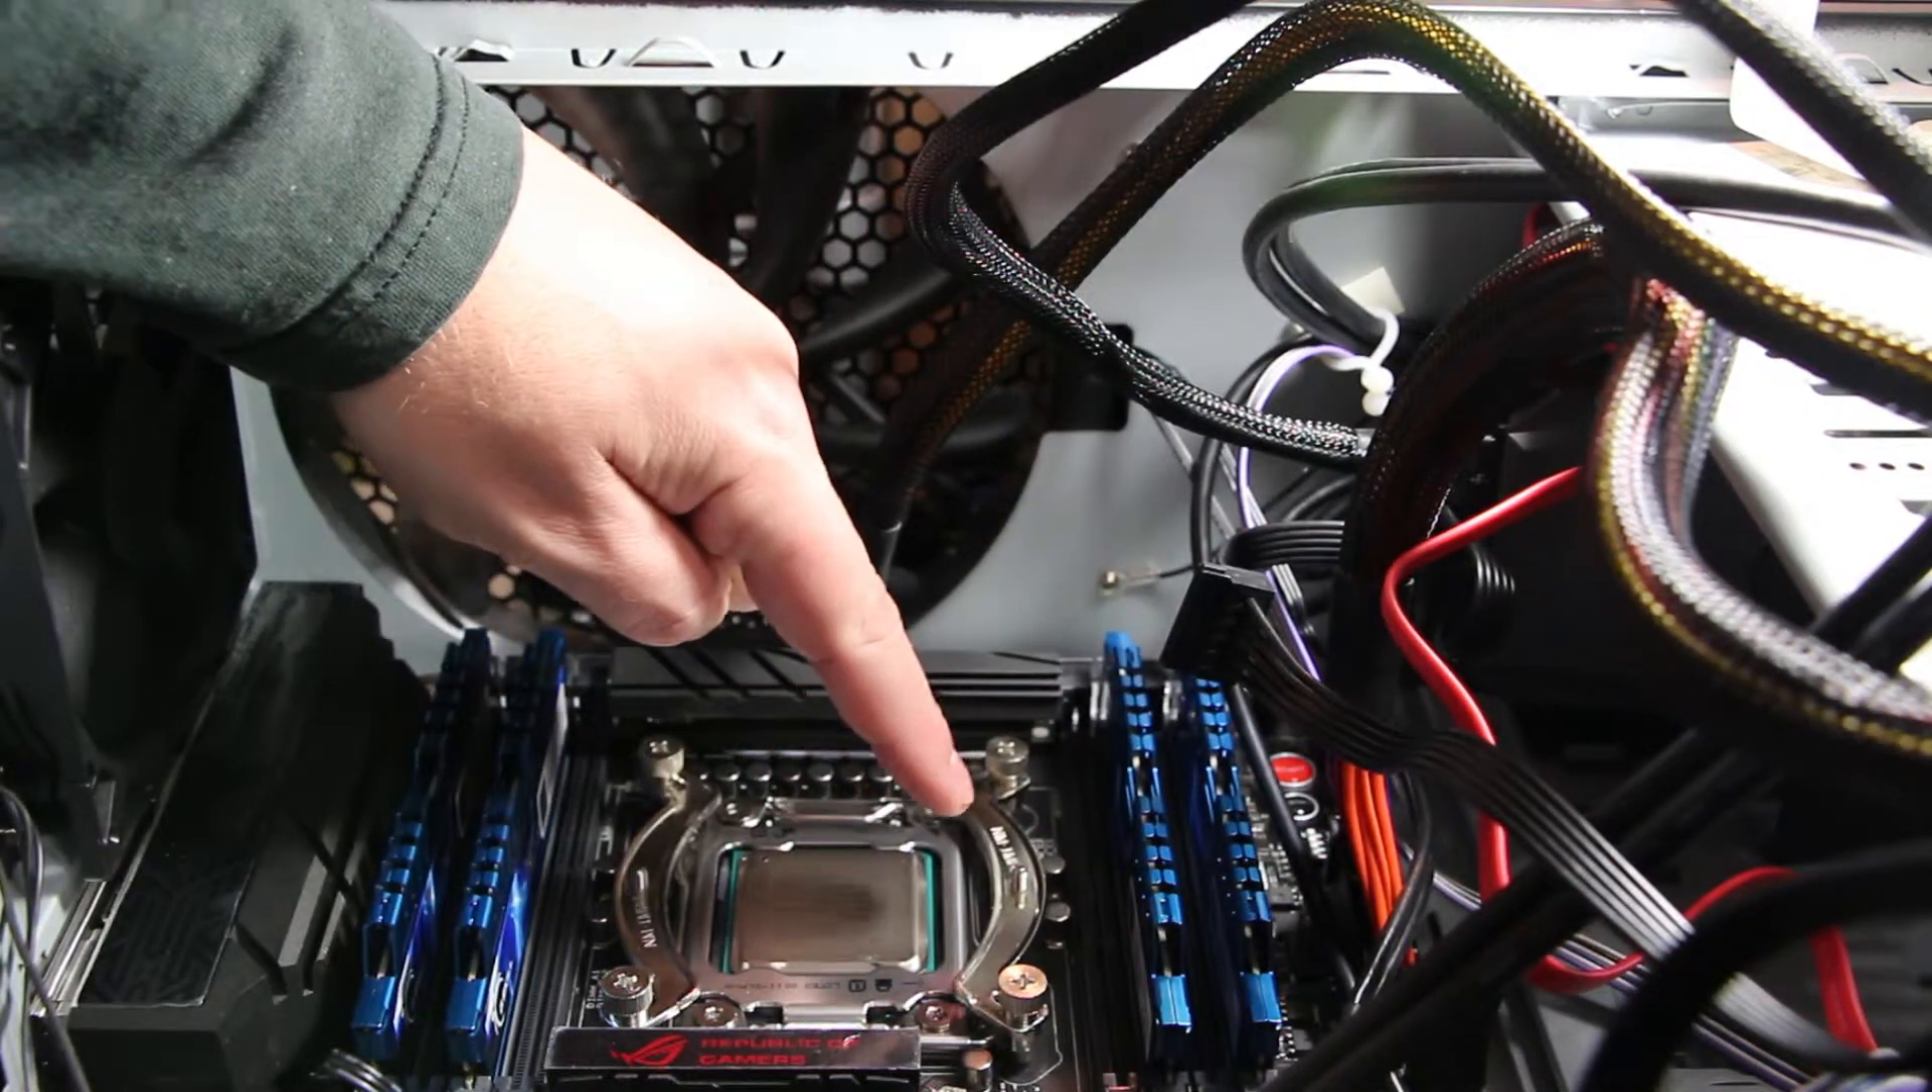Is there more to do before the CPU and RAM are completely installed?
No.